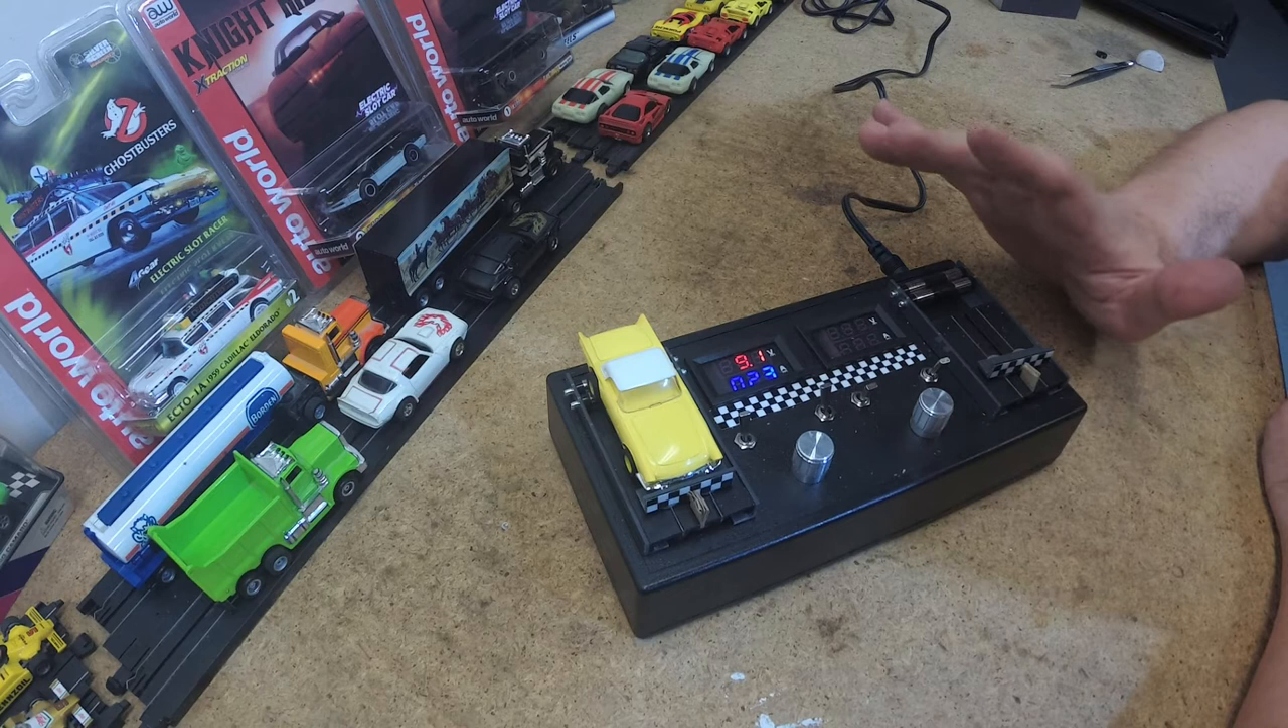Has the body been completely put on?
Yes.